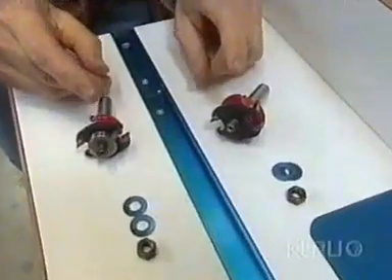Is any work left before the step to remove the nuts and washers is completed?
No.